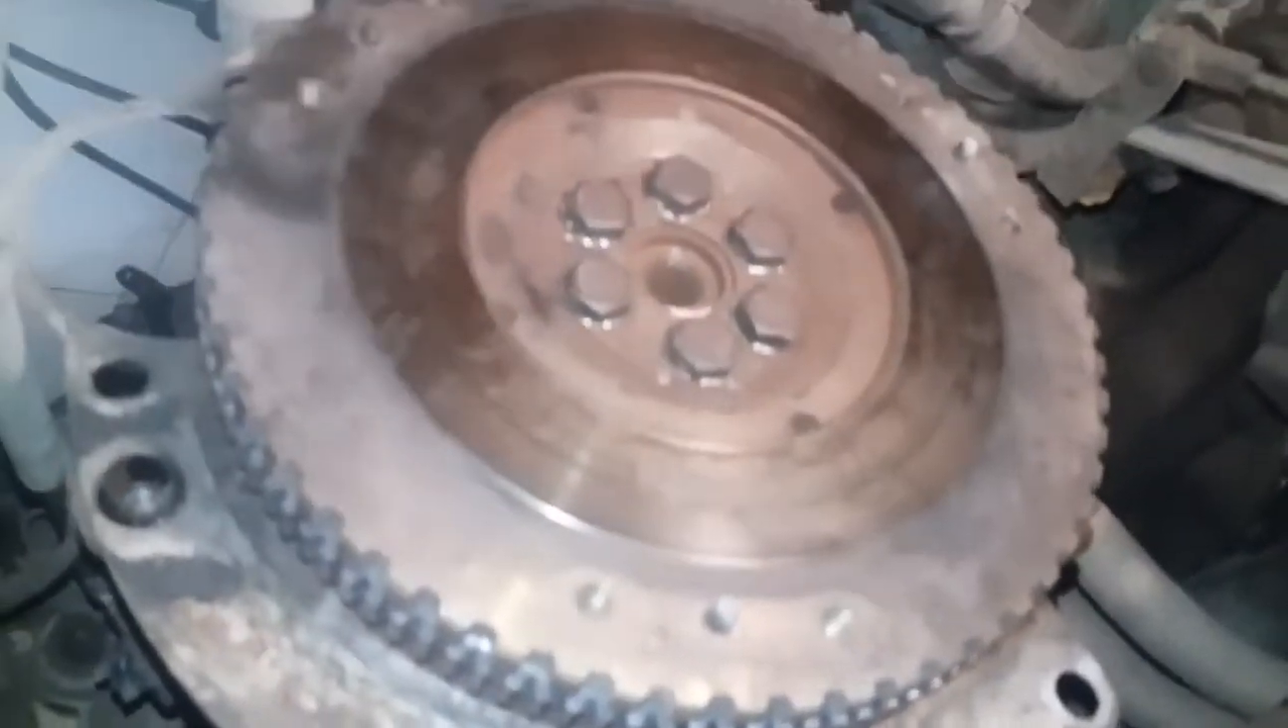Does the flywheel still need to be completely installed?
No.